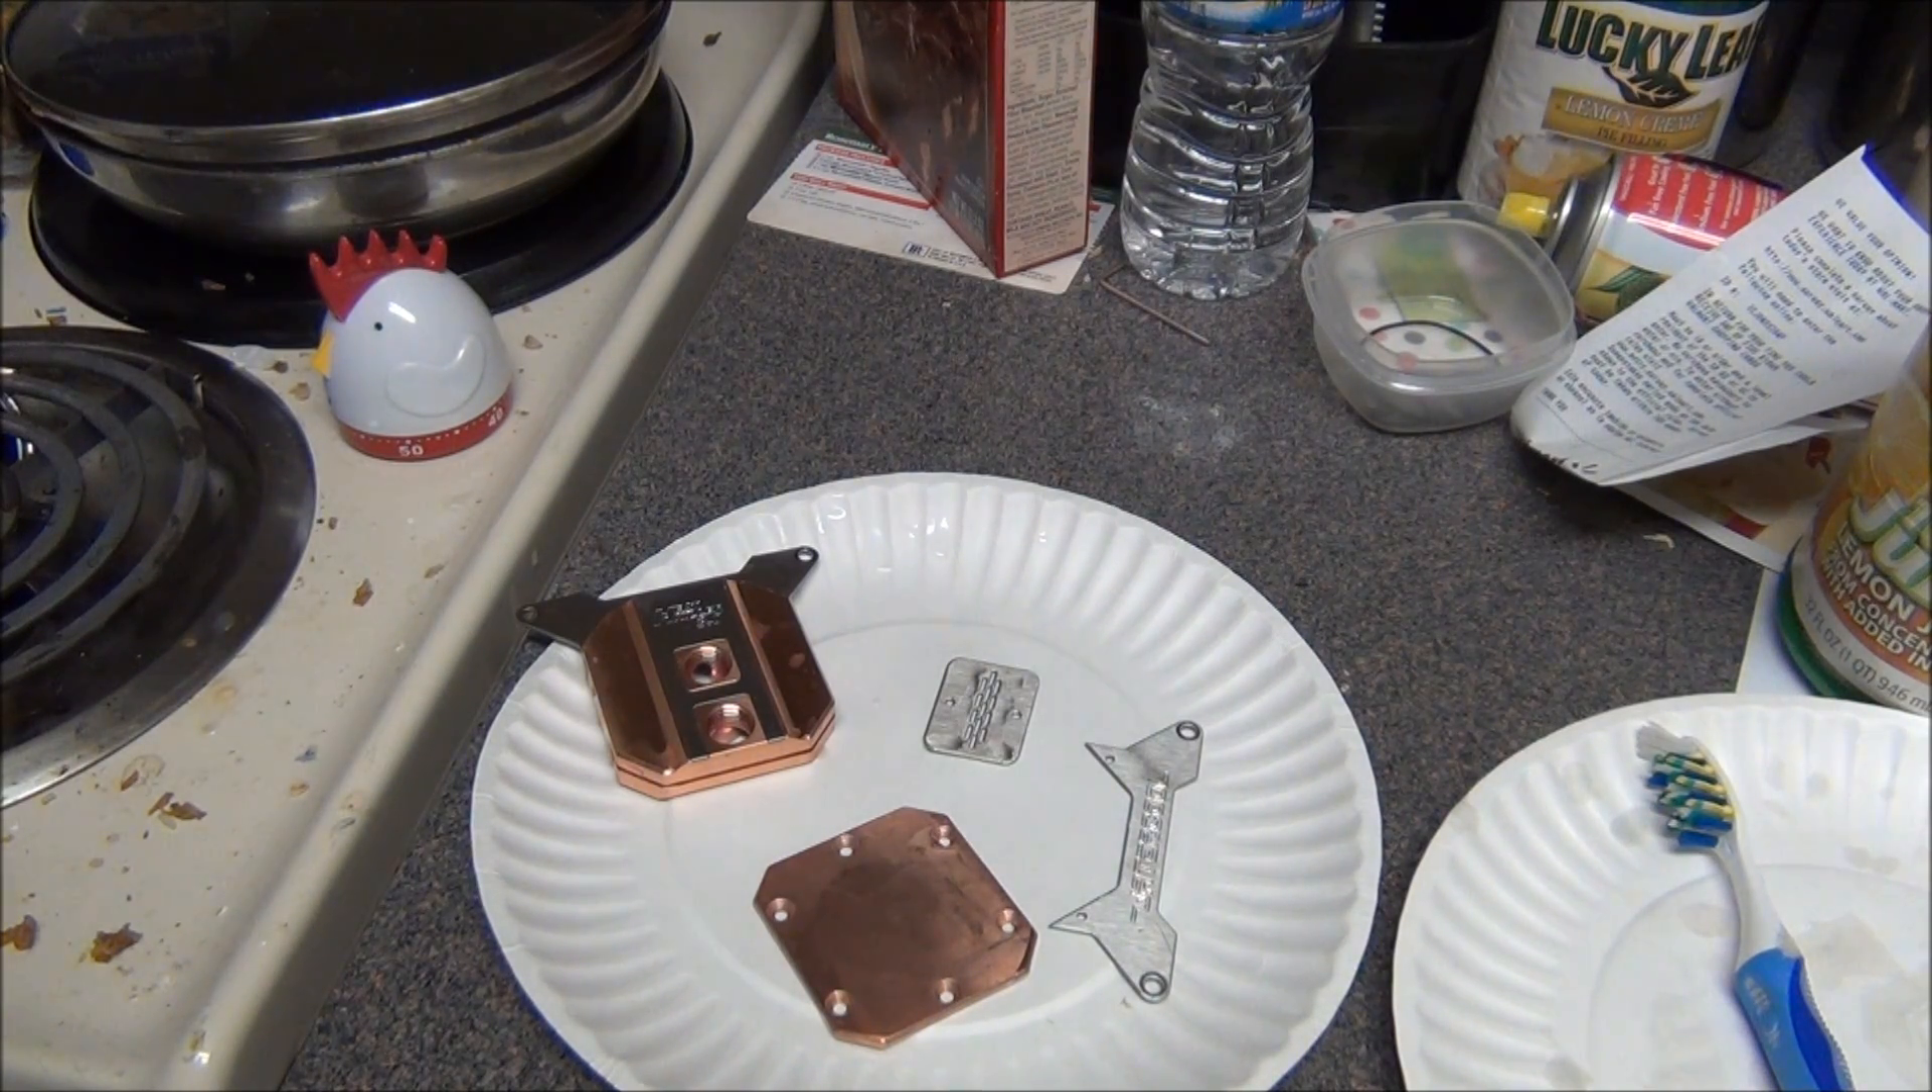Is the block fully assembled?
No.